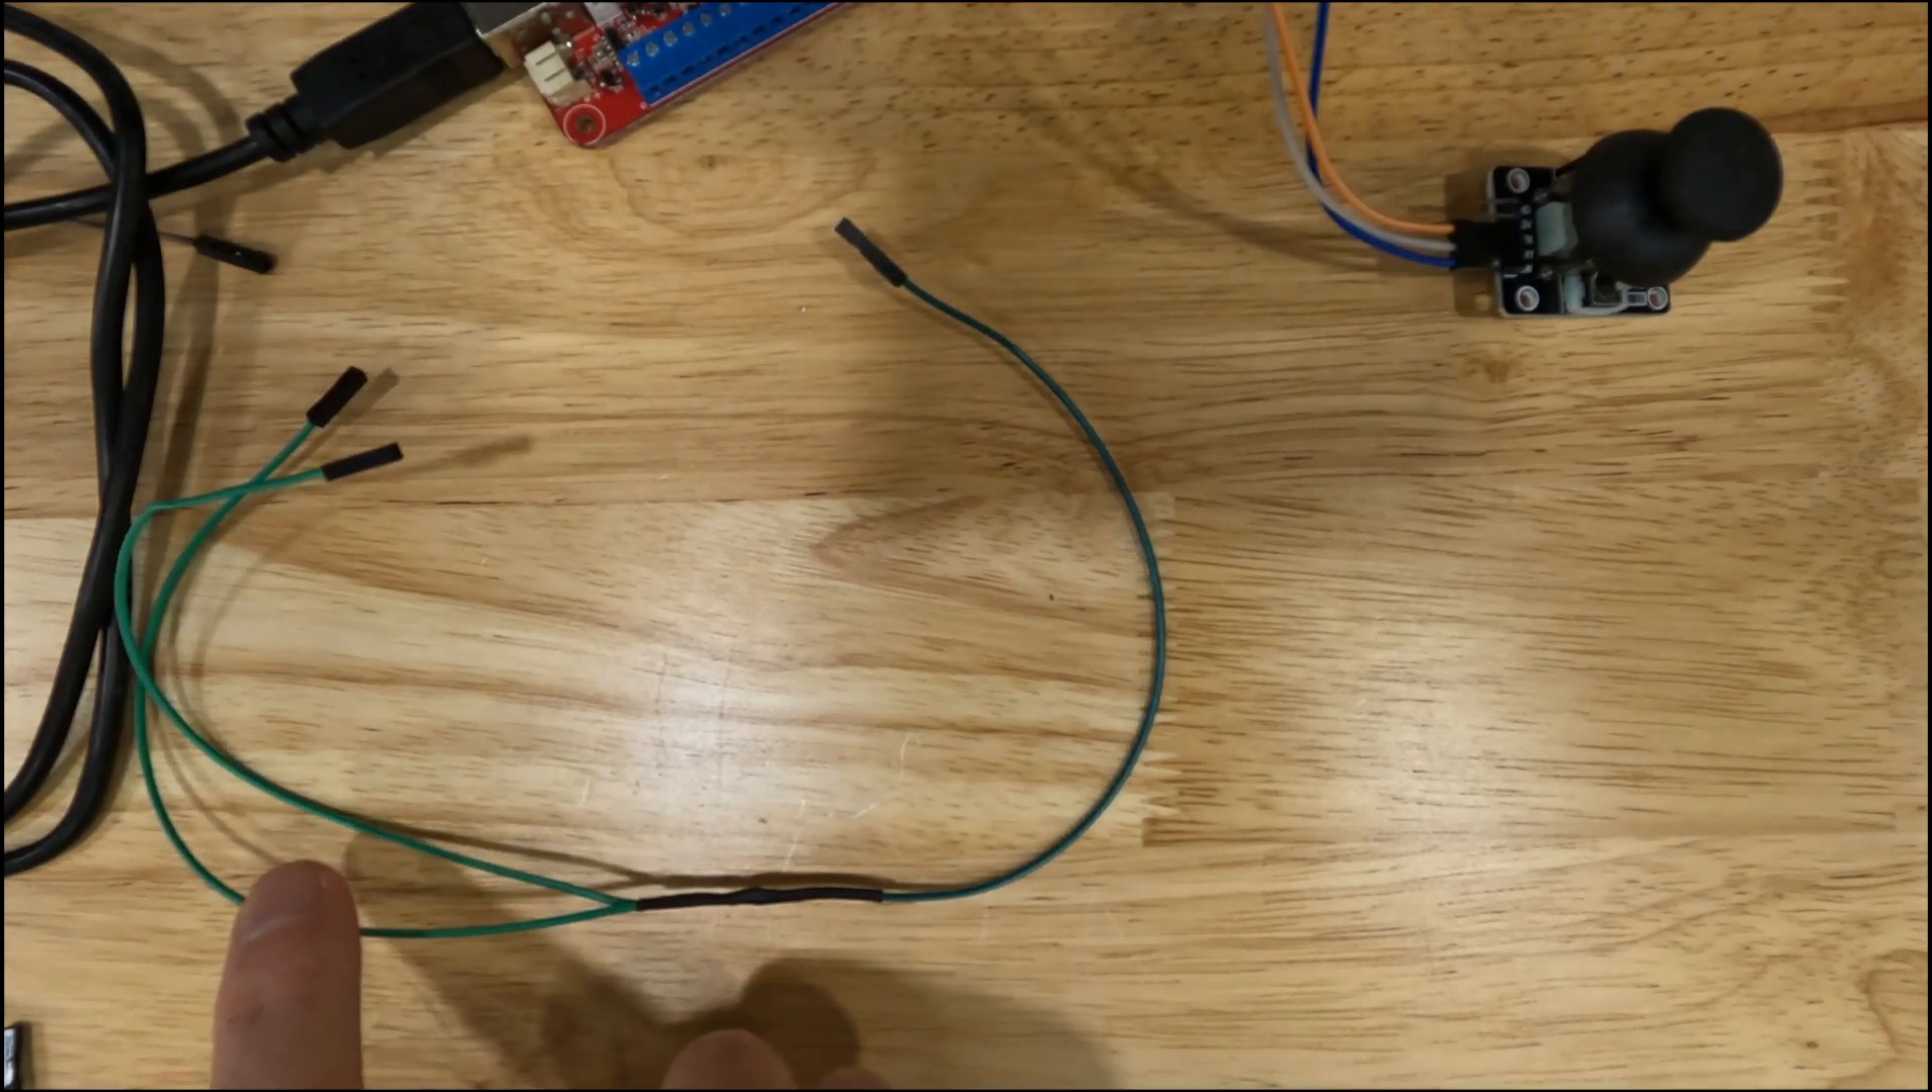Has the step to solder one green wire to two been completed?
Yes.